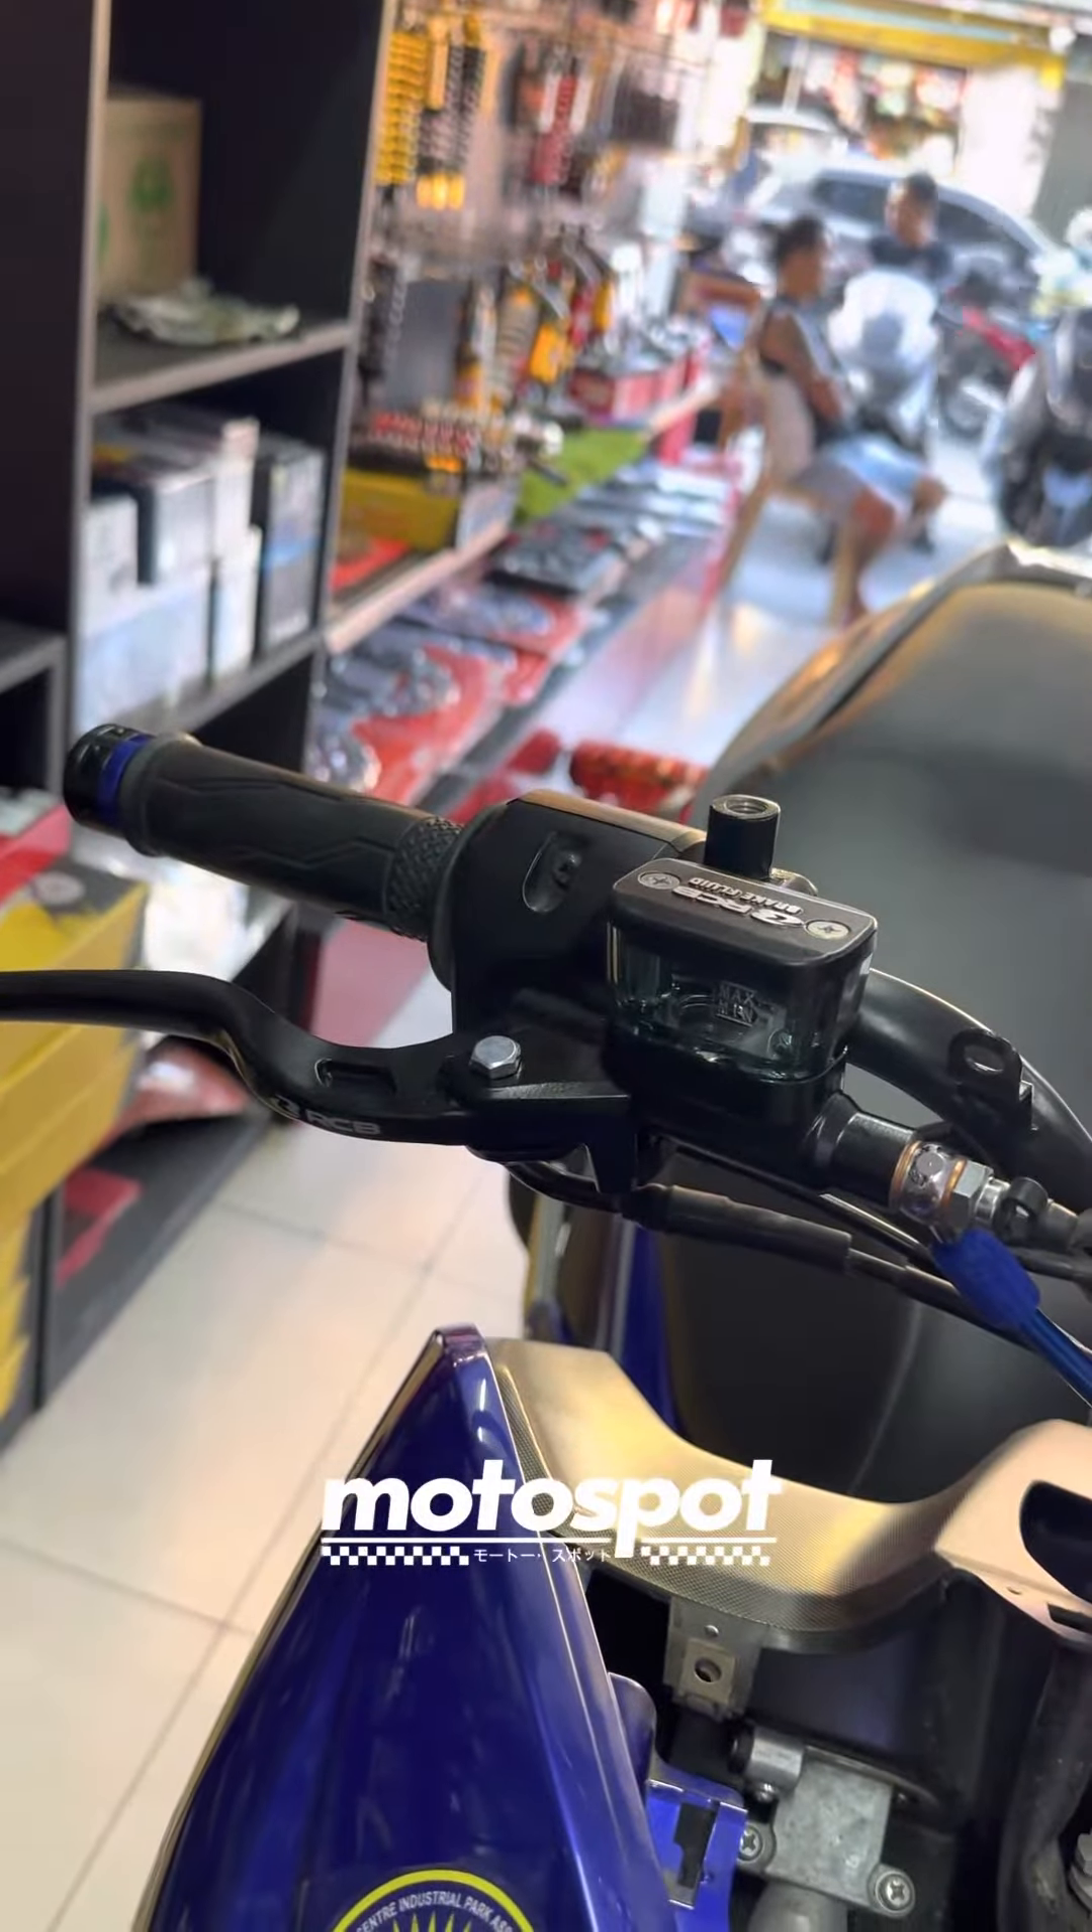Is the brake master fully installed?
Yes.